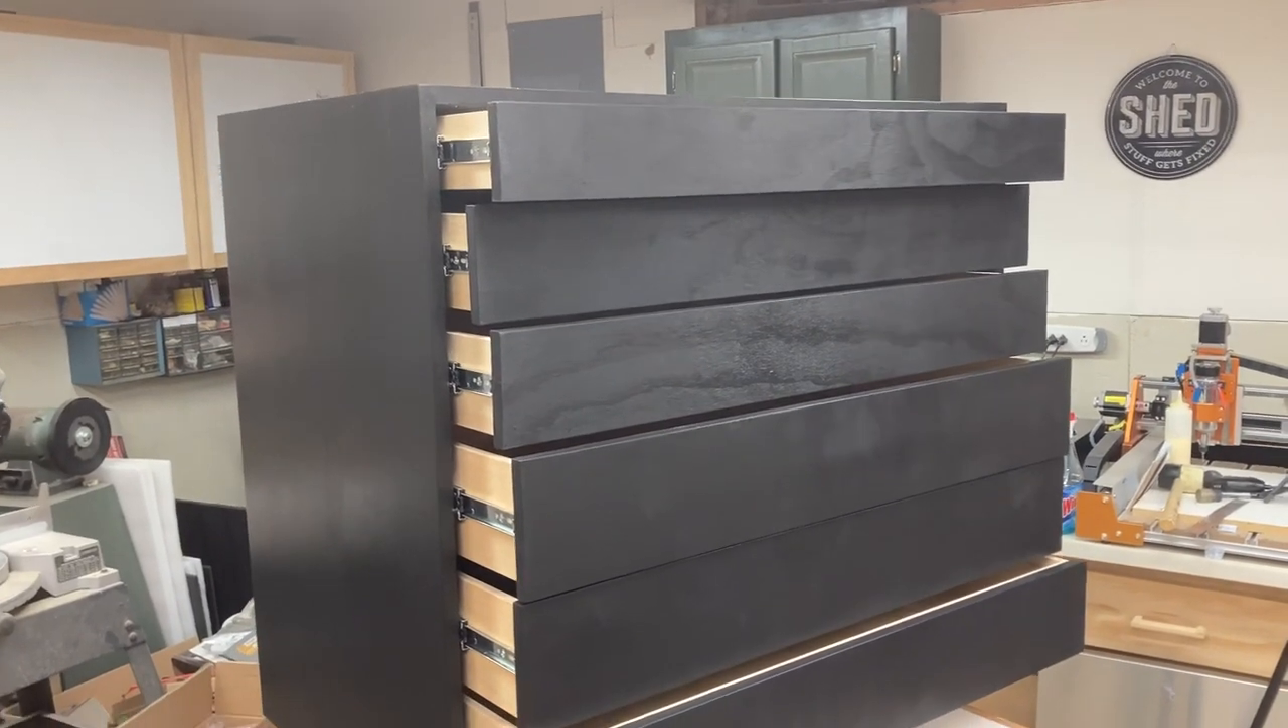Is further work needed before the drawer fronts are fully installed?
No.